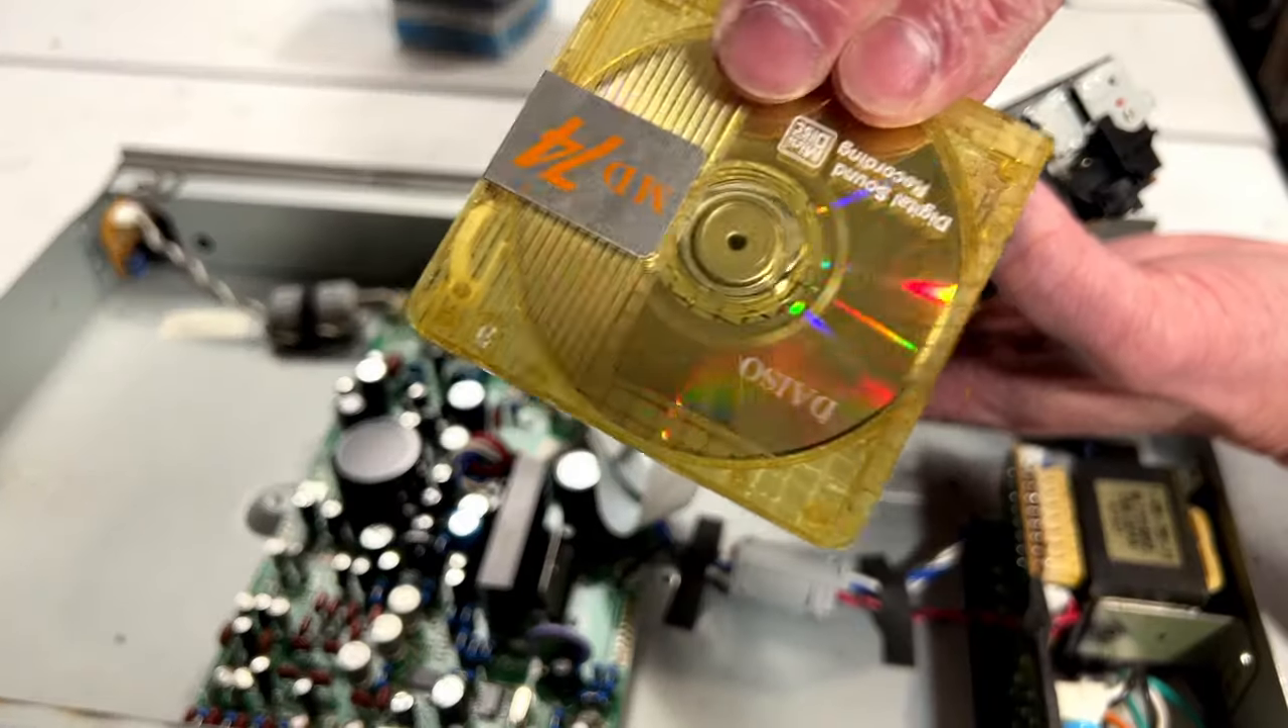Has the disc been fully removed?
Yes.